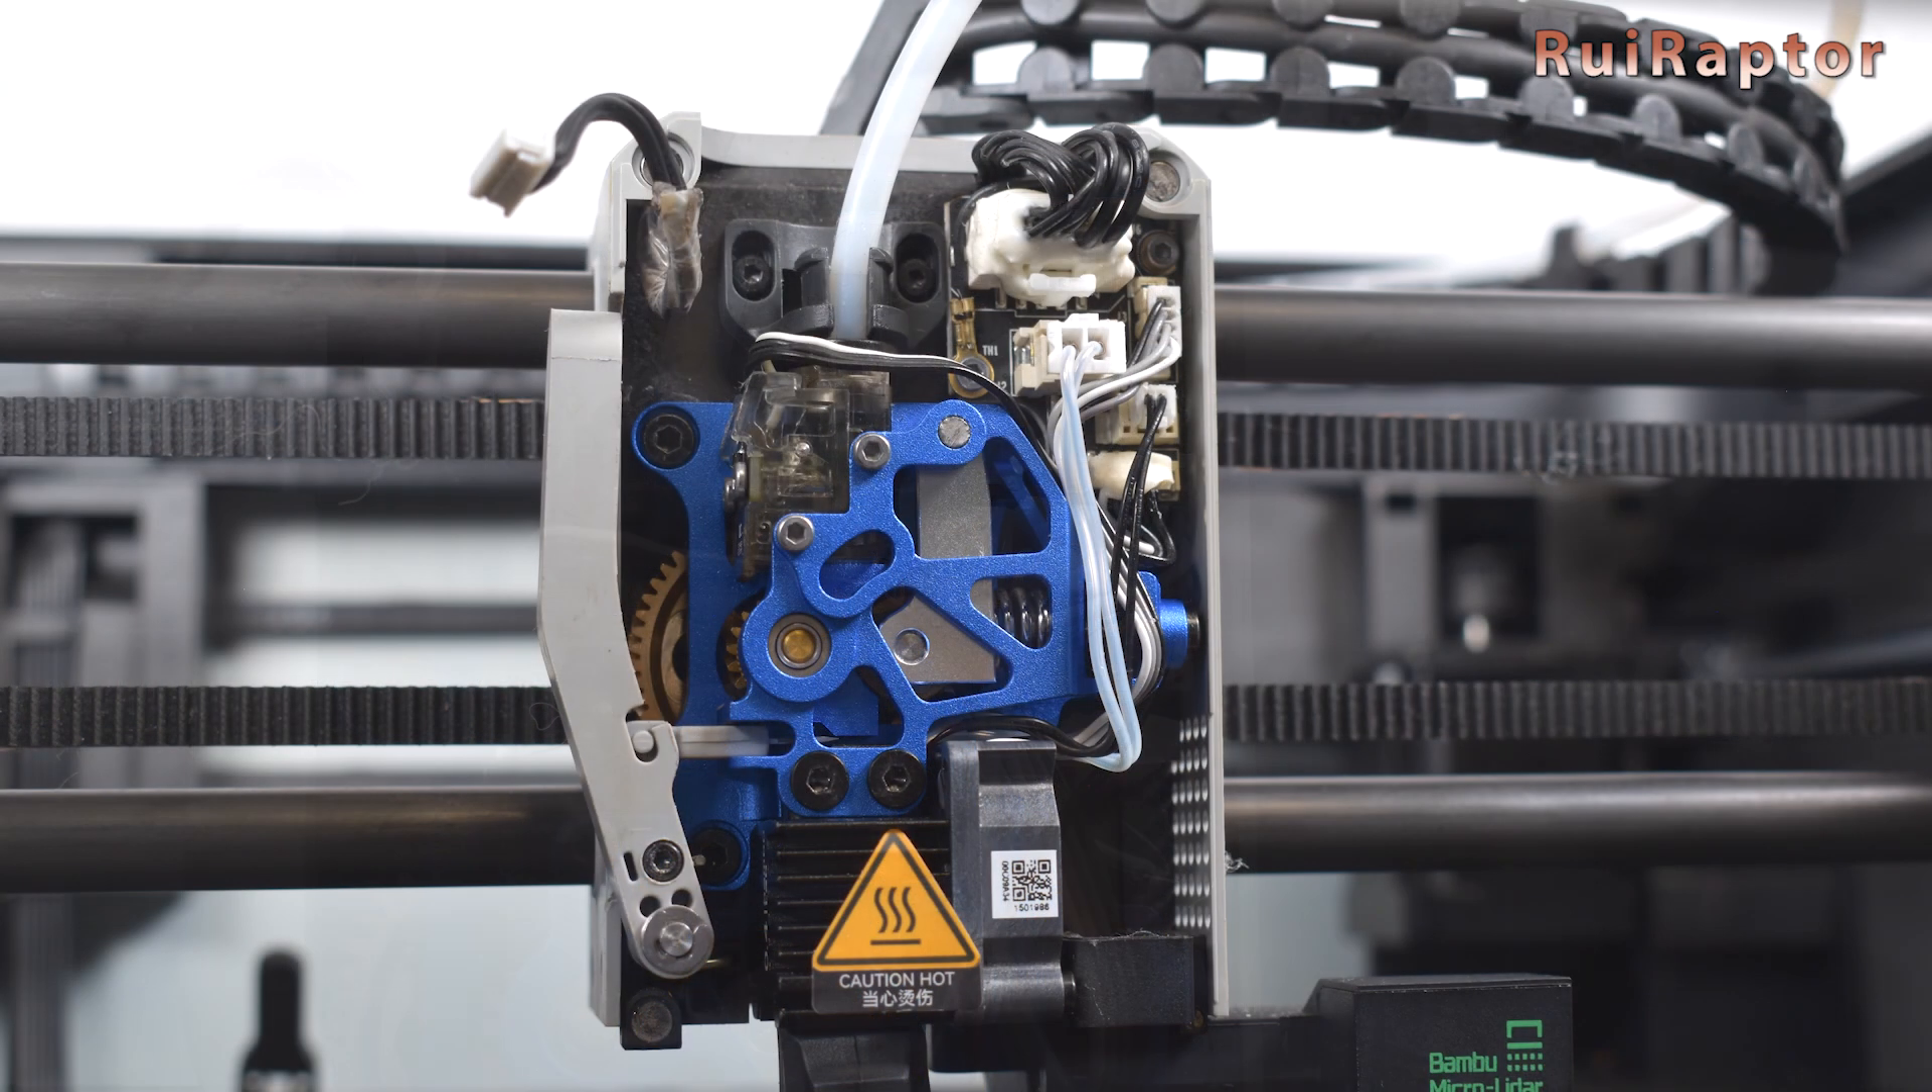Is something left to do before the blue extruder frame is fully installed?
No.